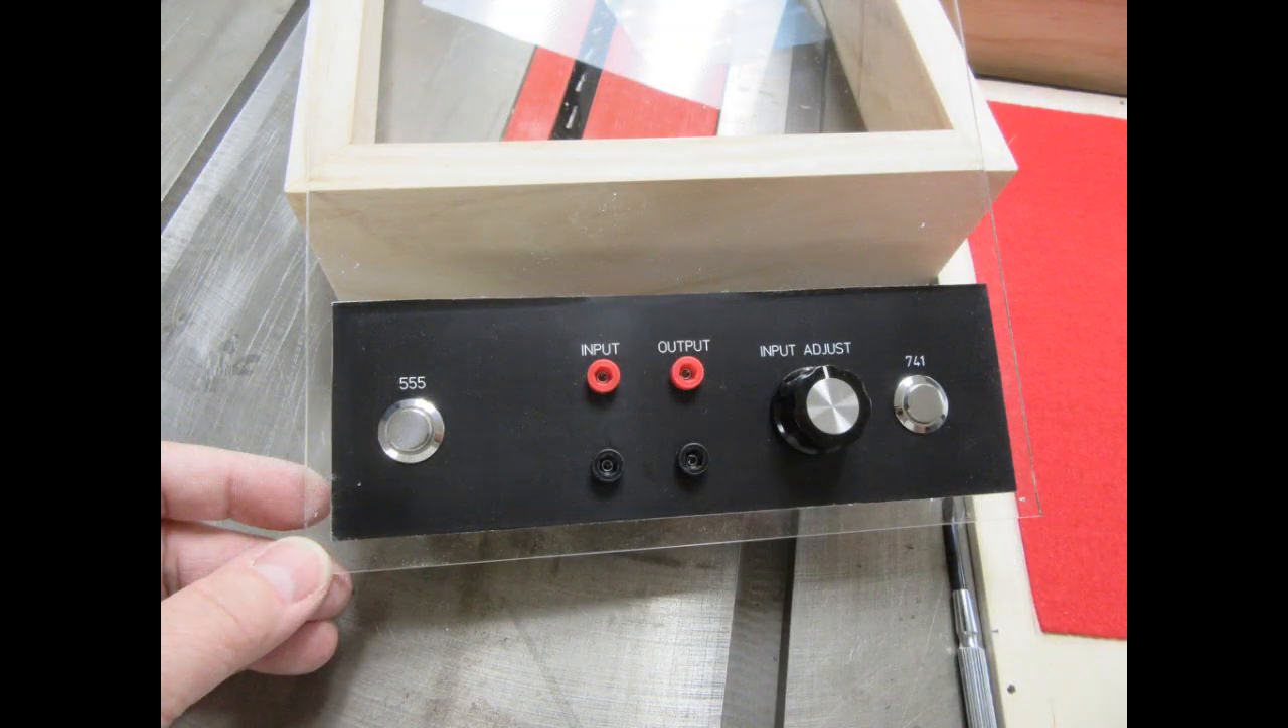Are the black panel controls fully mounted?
Yes.